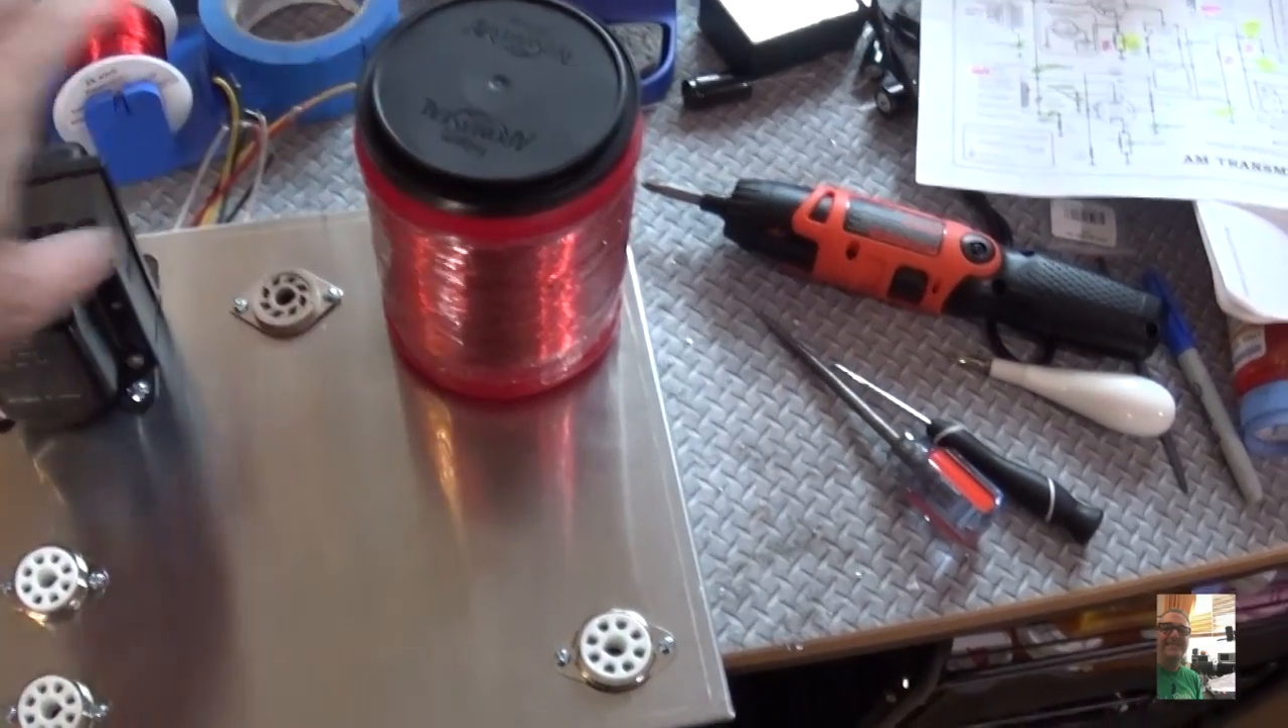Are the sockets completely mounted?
Yes.